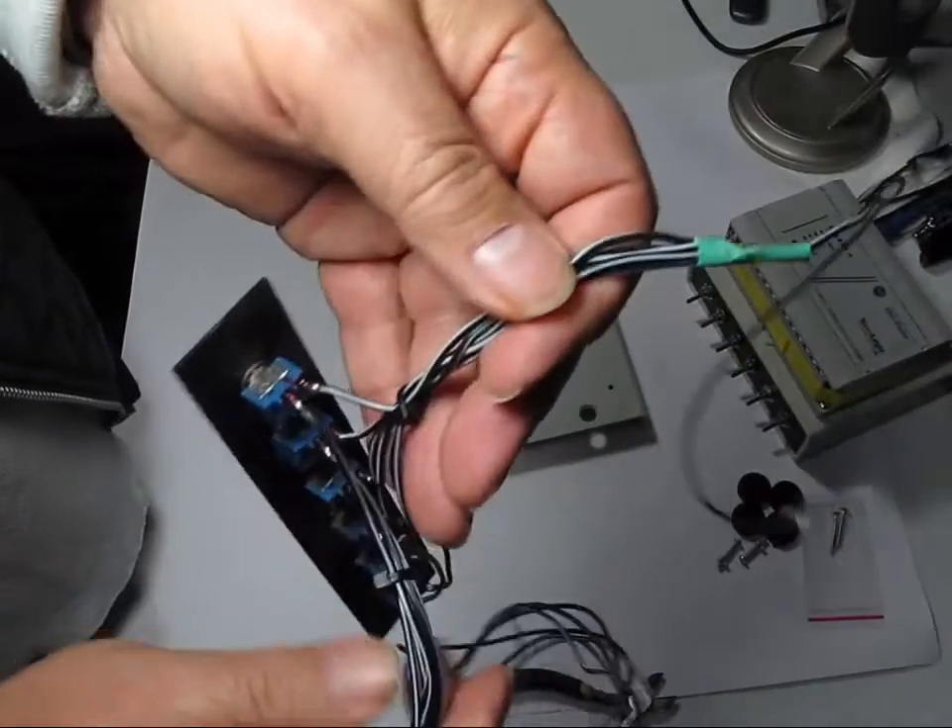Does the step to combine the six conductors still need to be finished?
No.